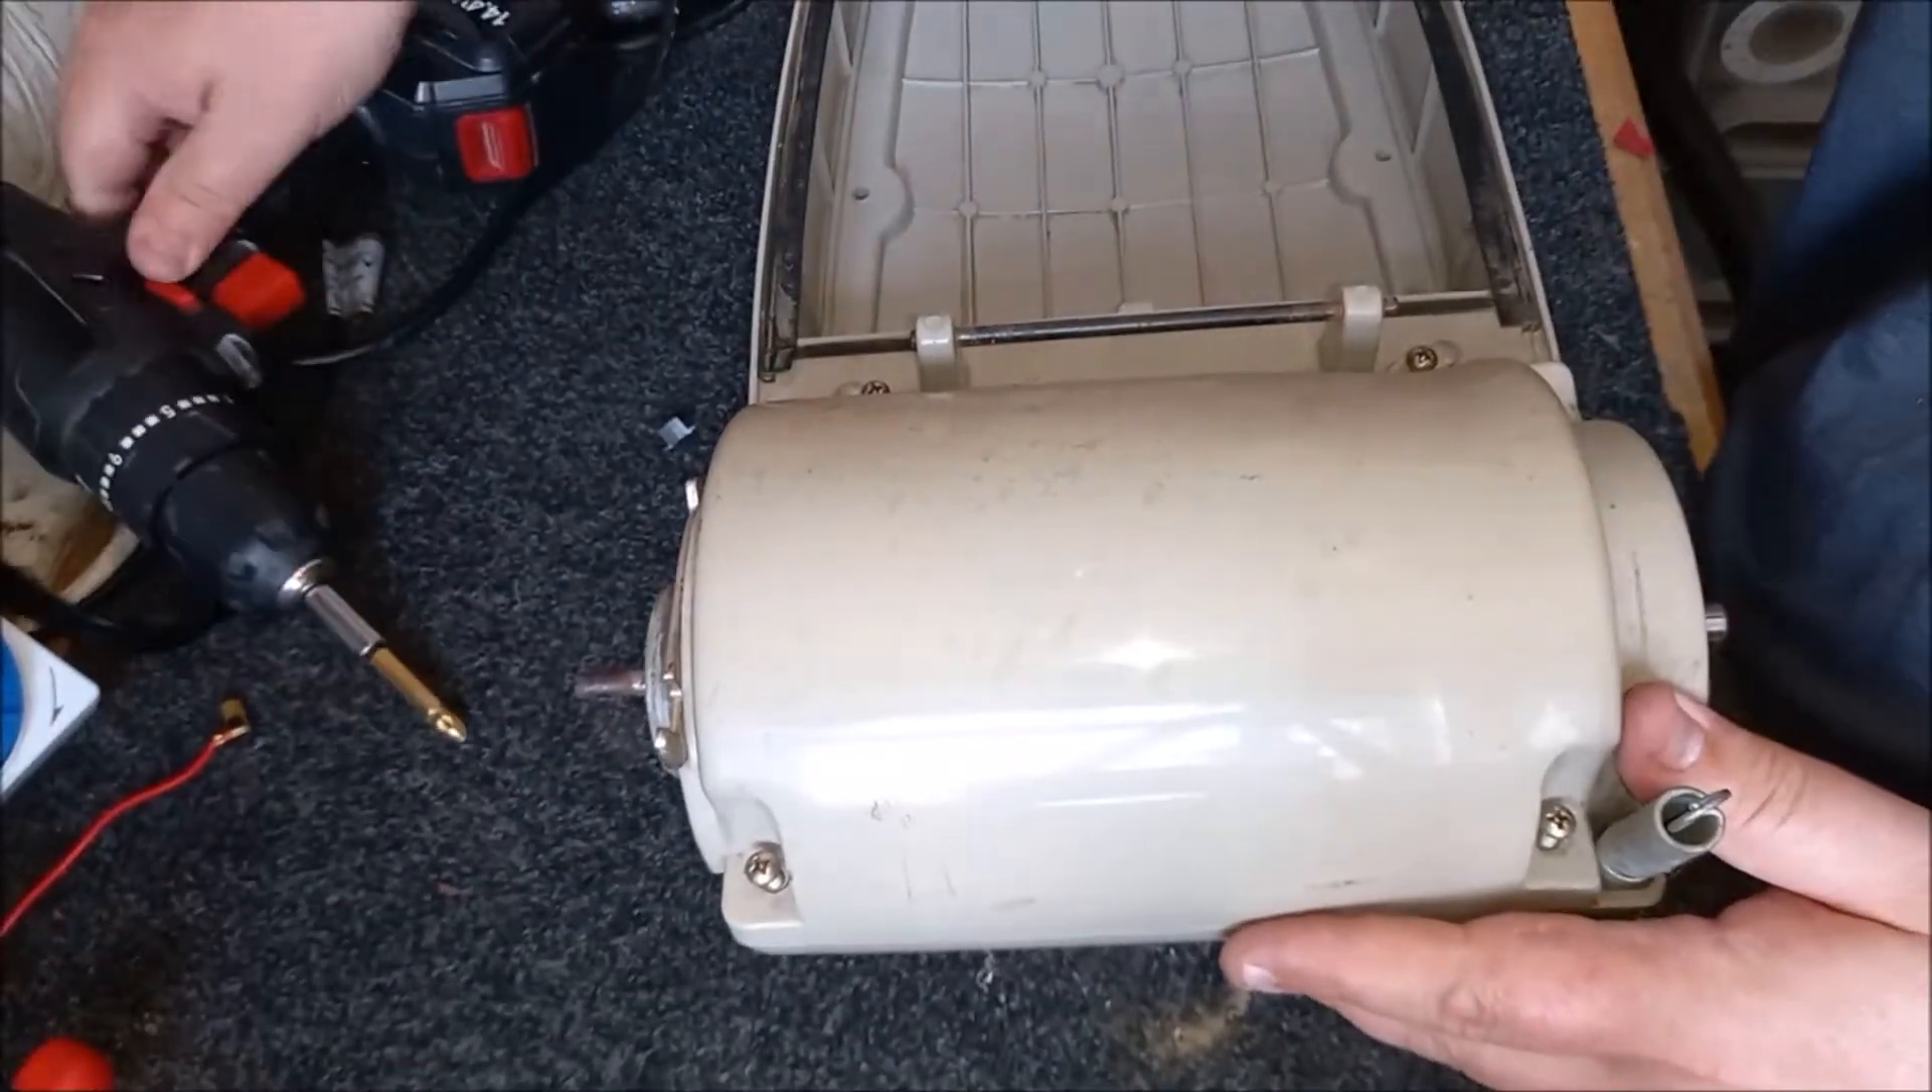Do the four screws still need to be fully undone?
Yes.